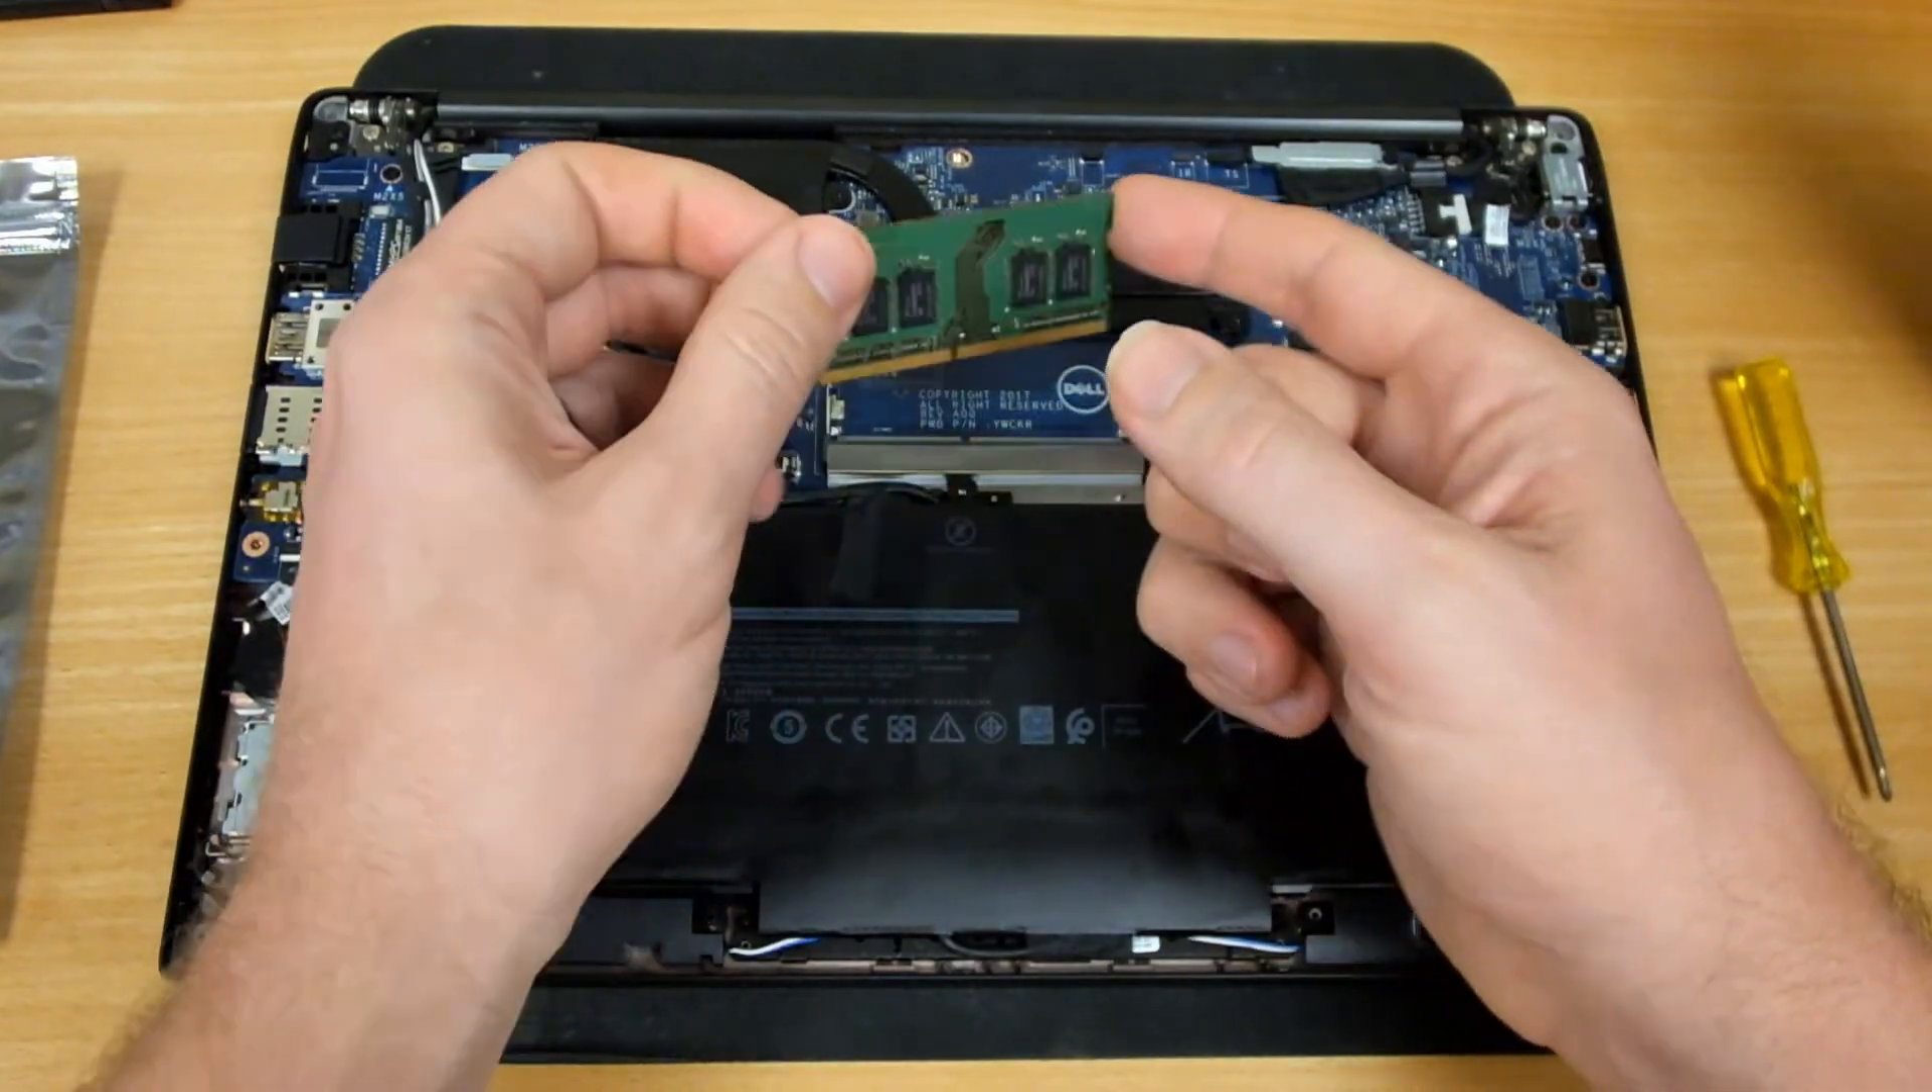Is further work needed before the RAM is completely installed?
Yes.